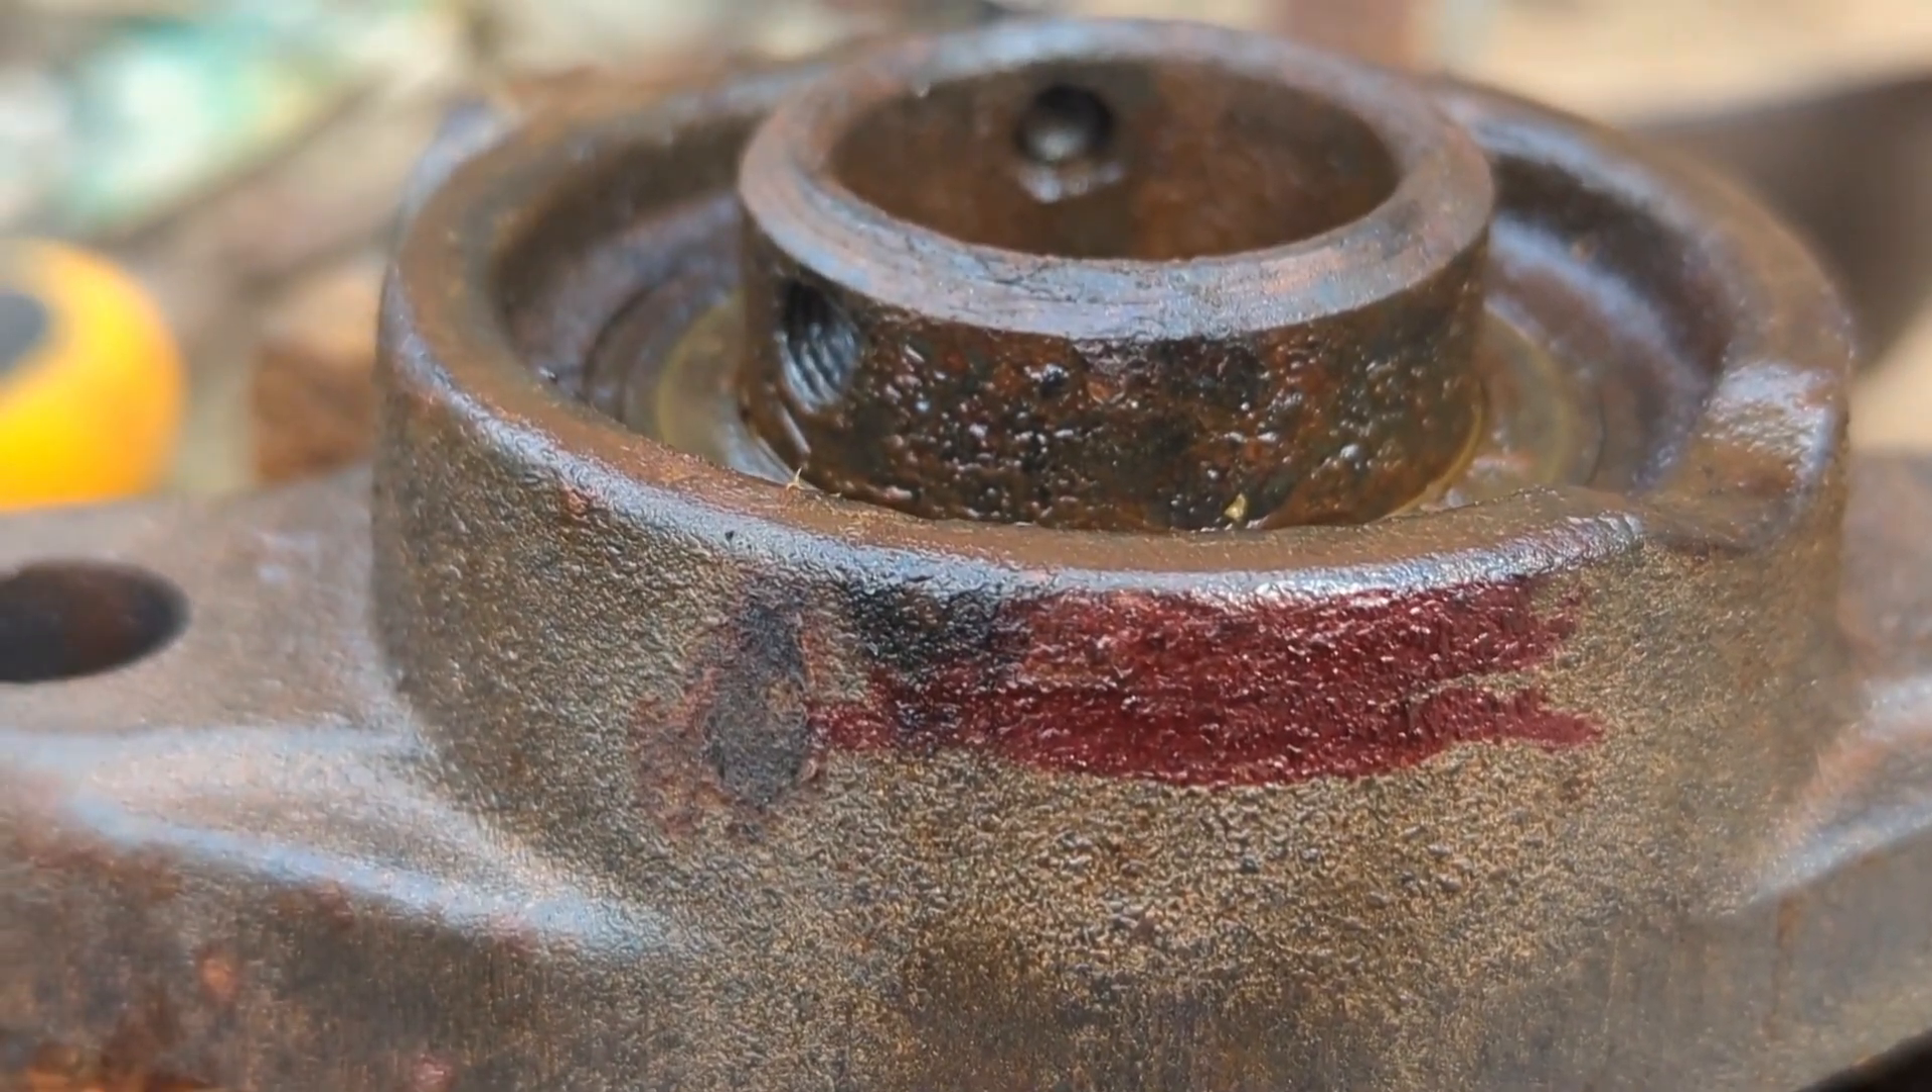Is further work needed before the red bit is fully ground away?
Yes.